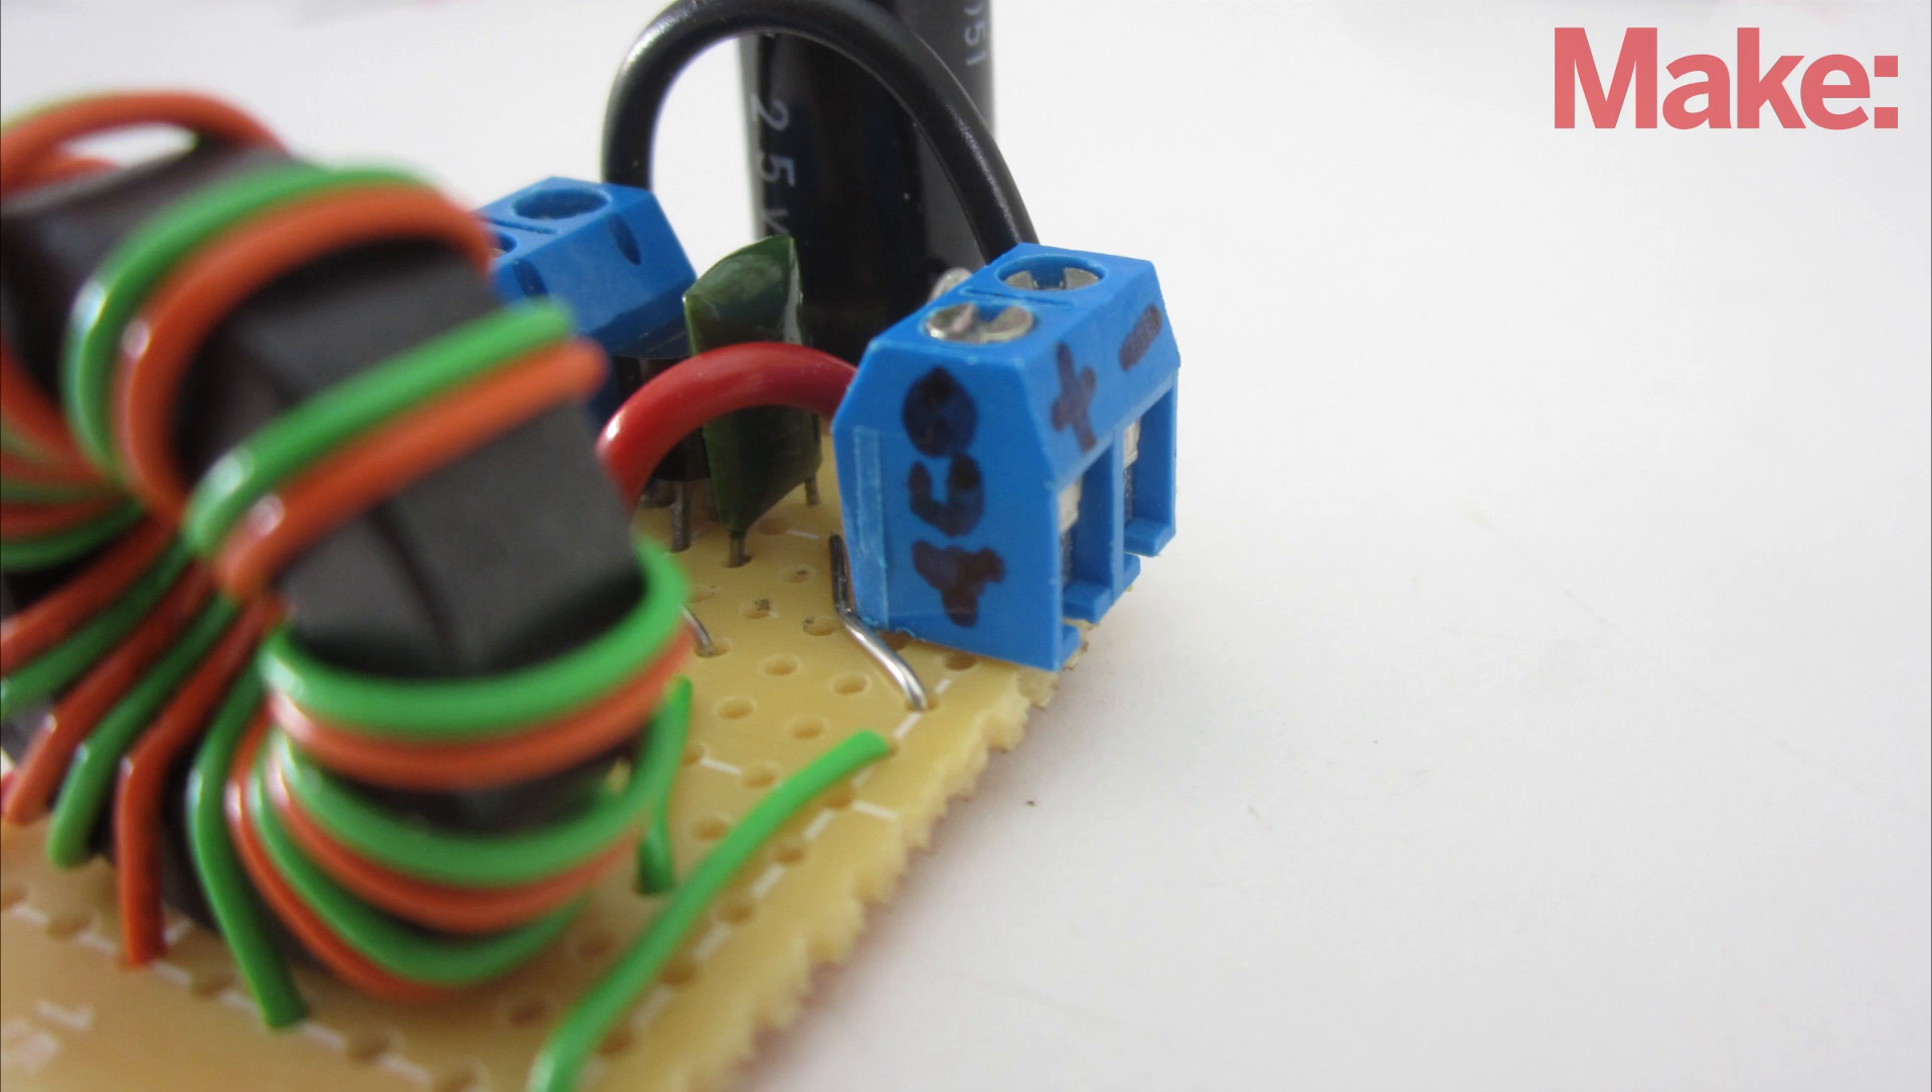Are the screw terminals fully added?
Yes.